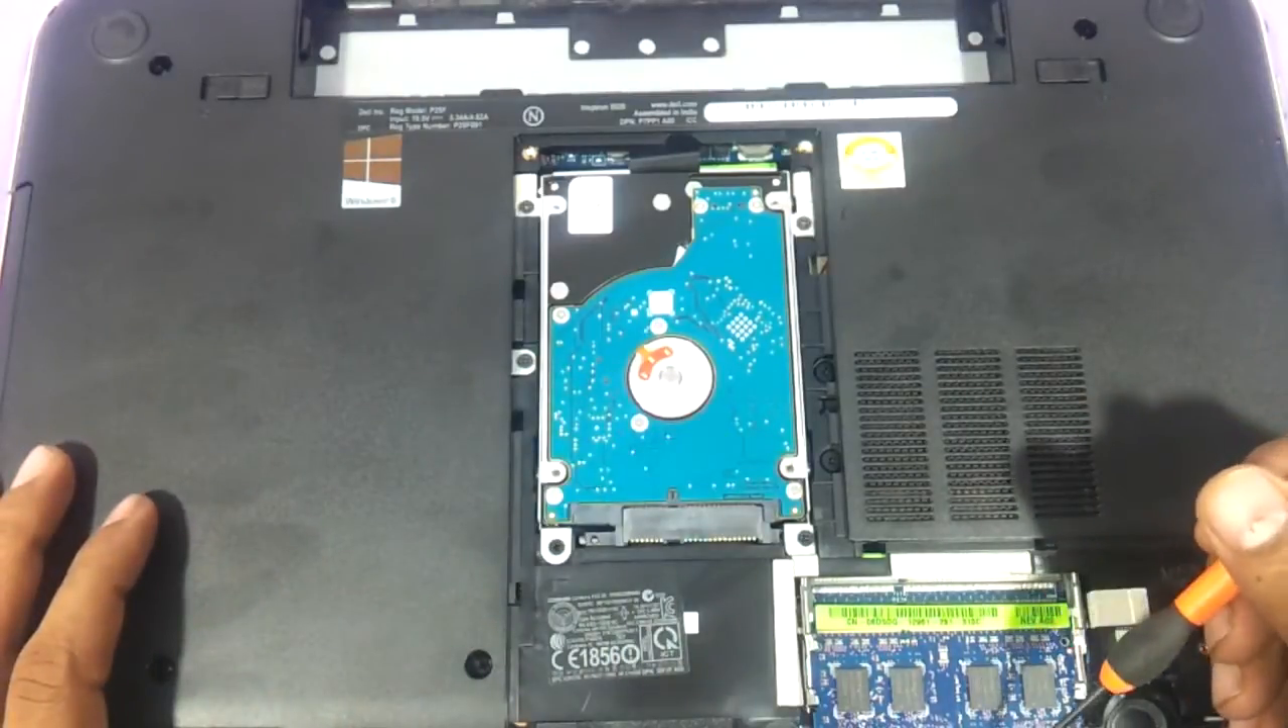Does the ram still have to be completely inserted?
No.